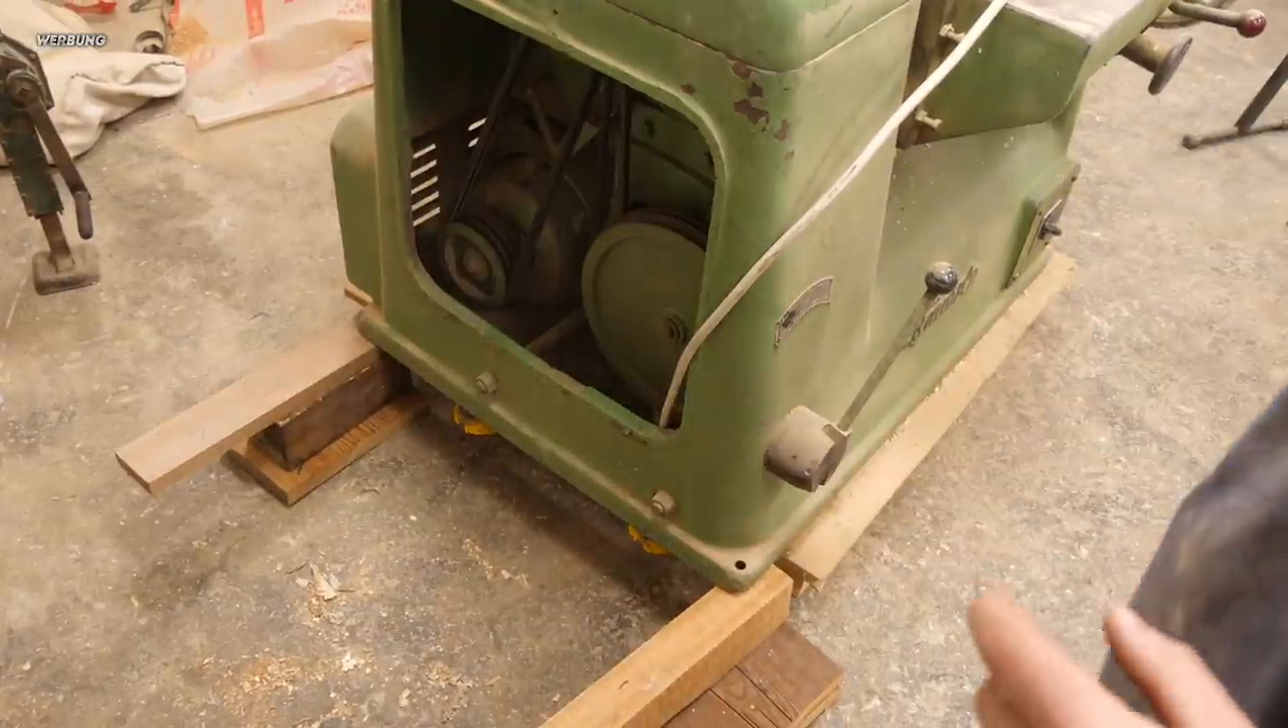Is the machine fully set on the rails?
Yes.